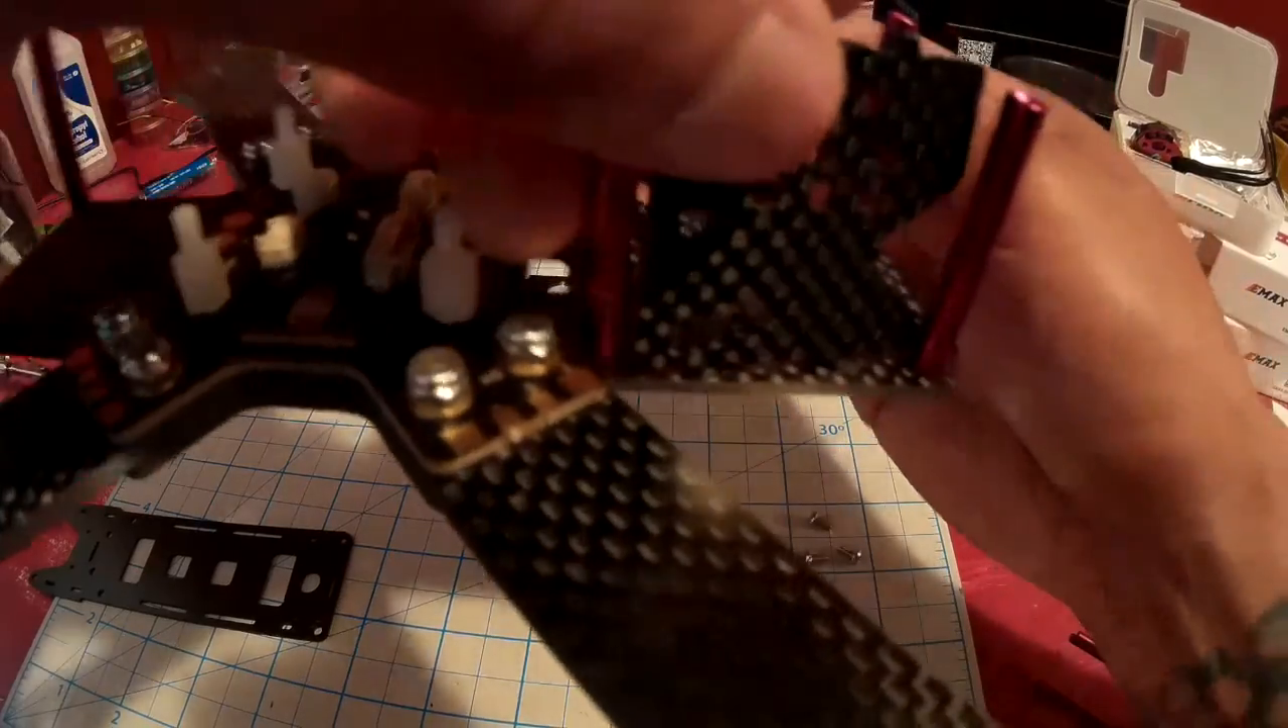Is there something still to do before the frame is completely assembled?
Yes.